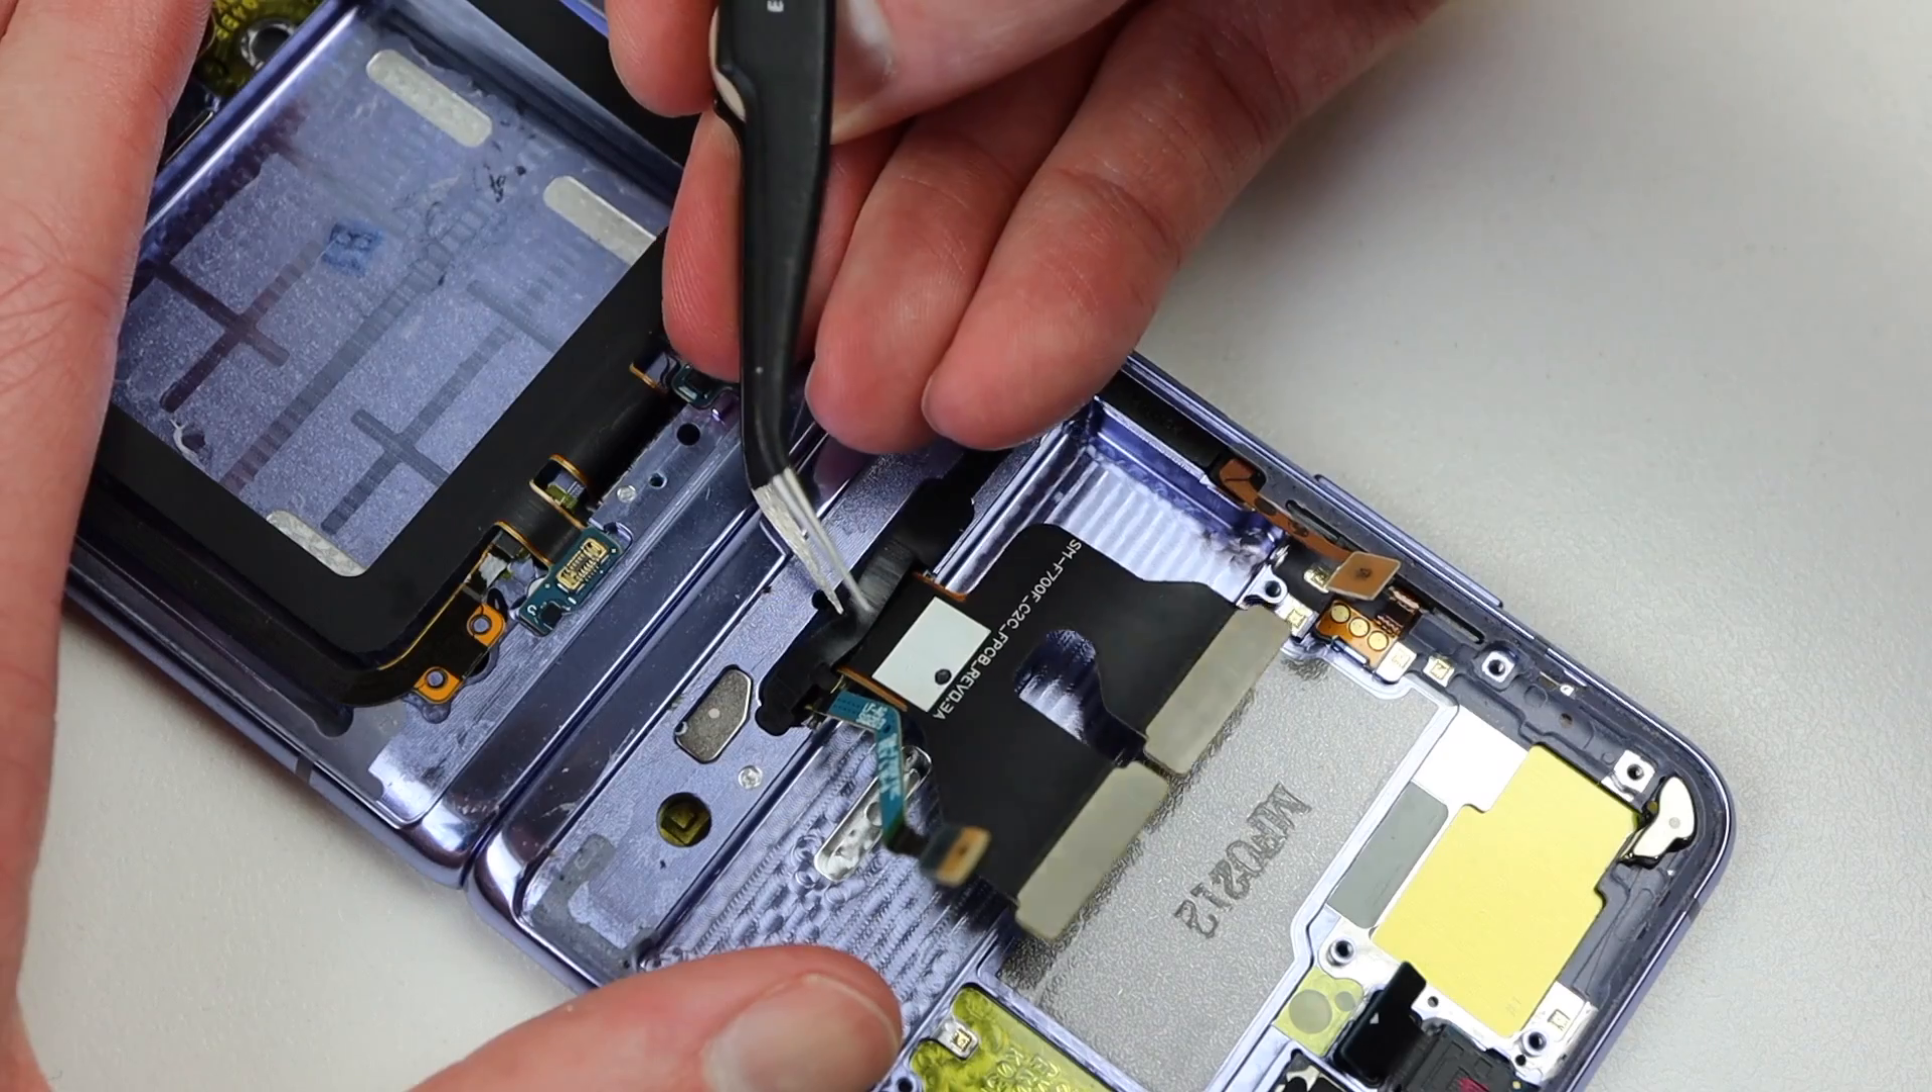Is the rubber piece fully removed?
No.